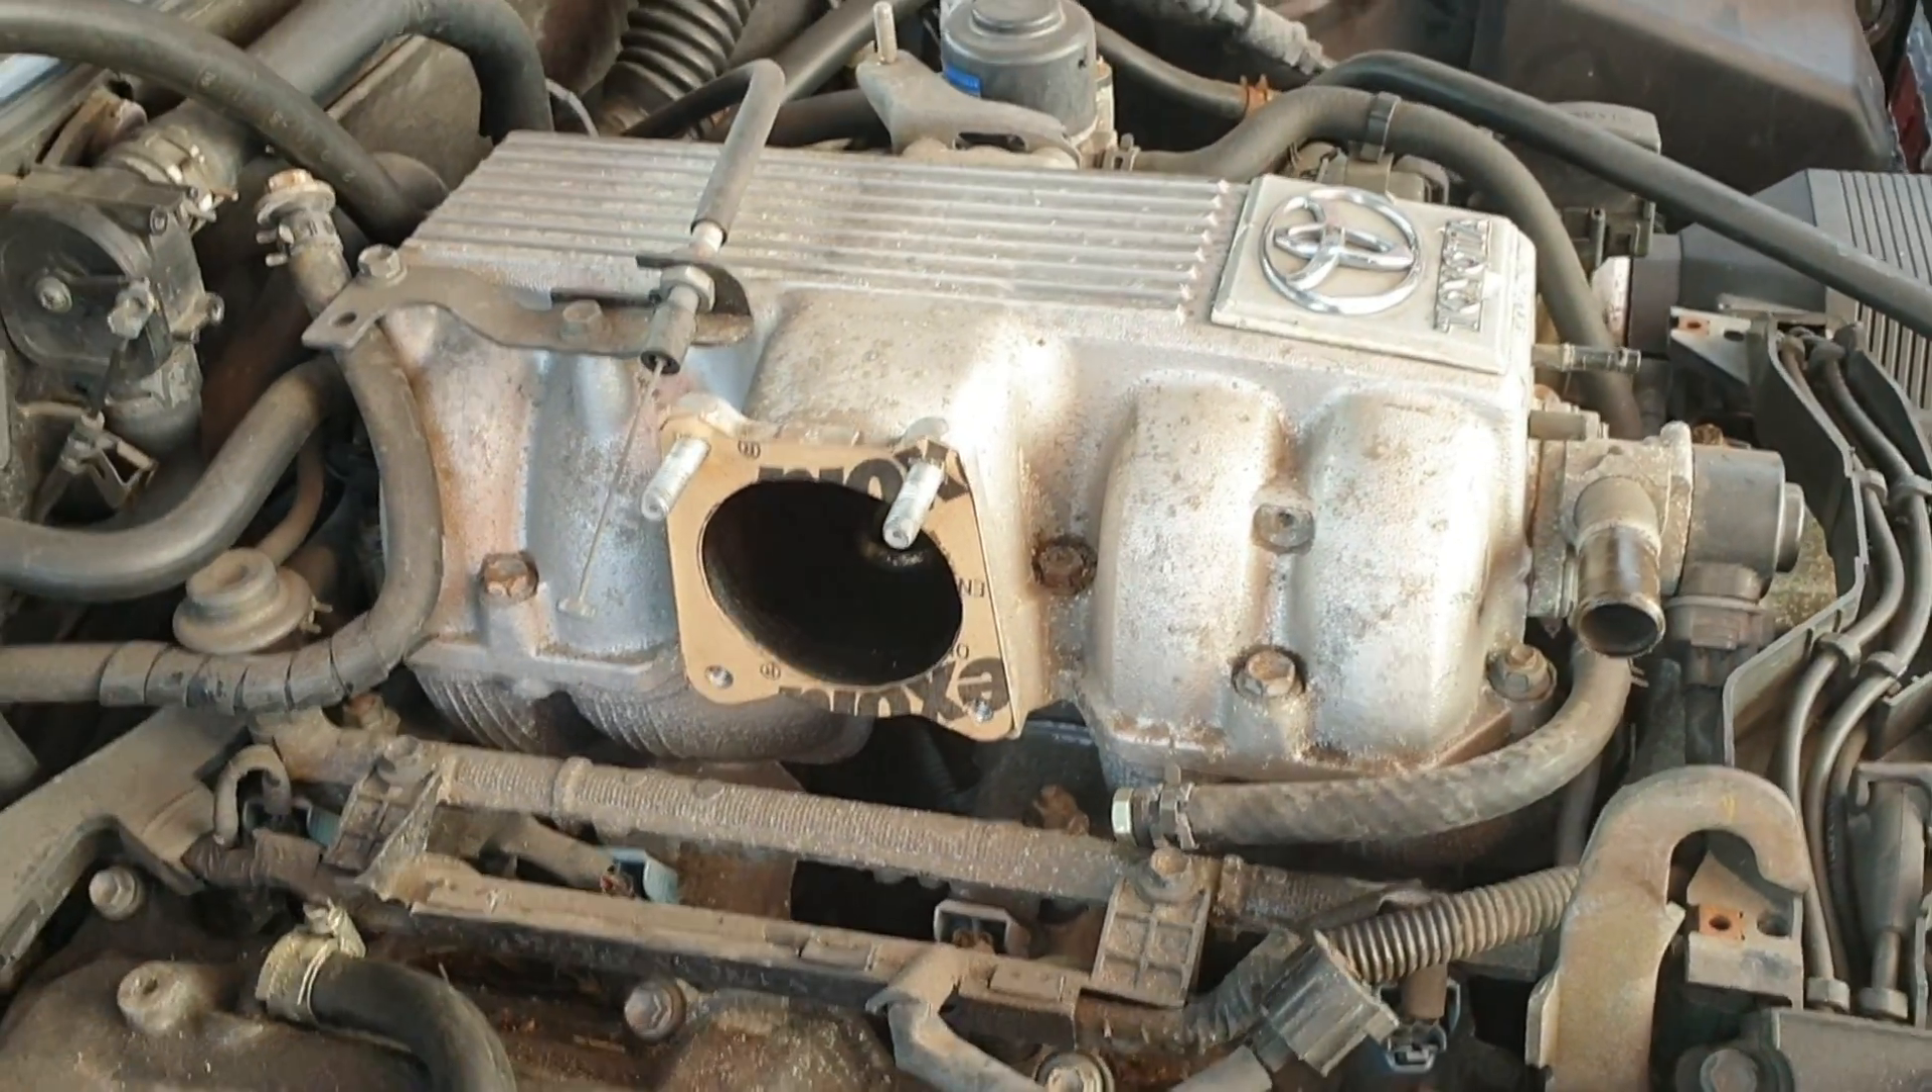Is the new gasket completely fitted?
Yes.